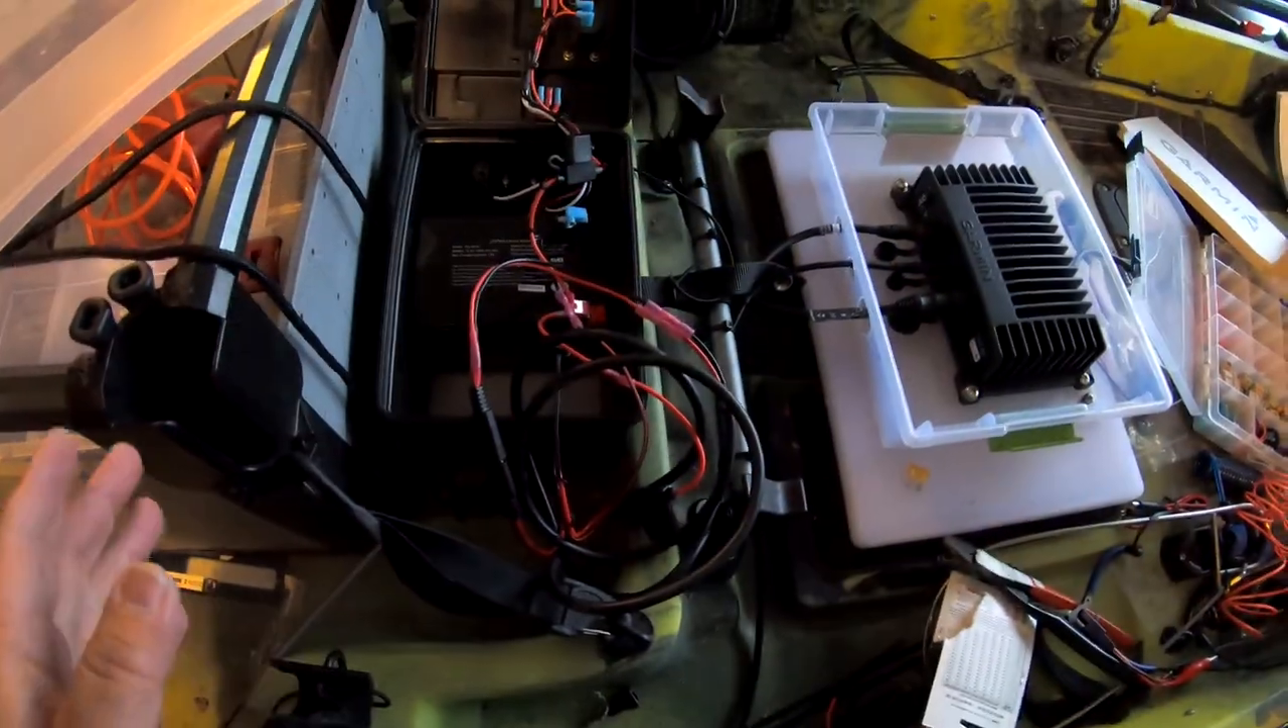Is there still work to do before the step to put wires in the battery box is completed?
Yes.